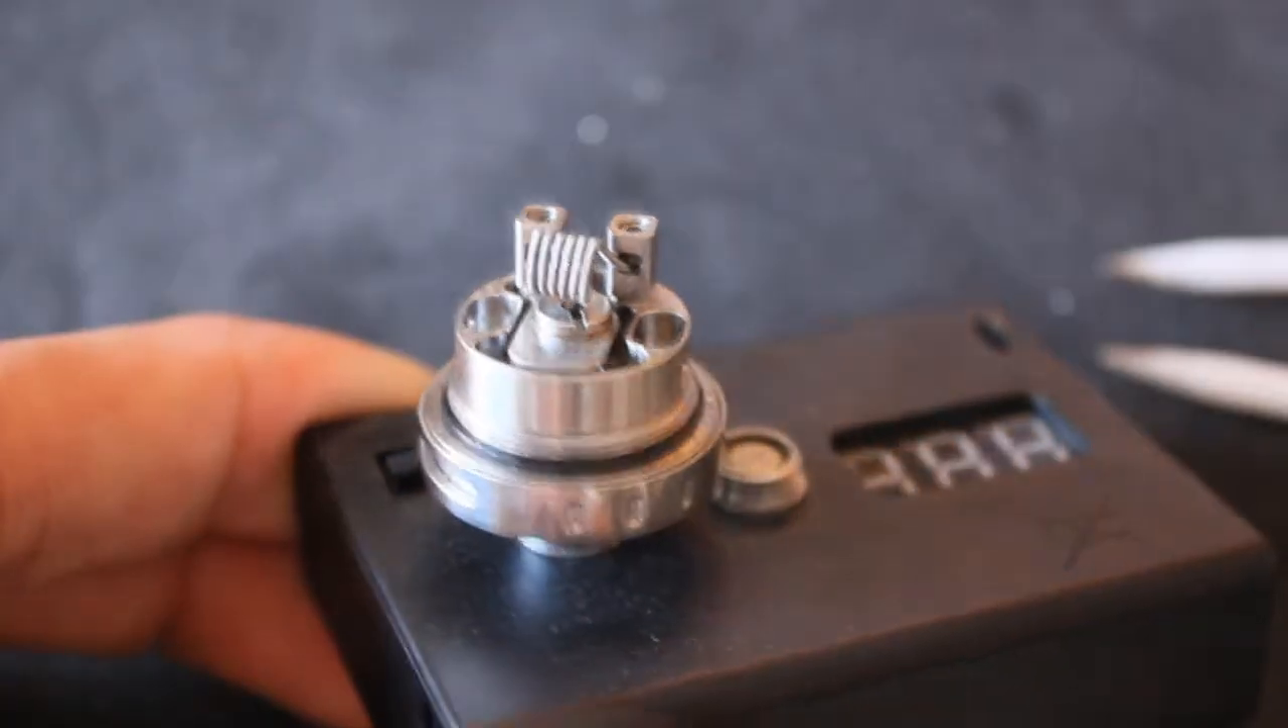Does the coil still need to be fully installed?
No.